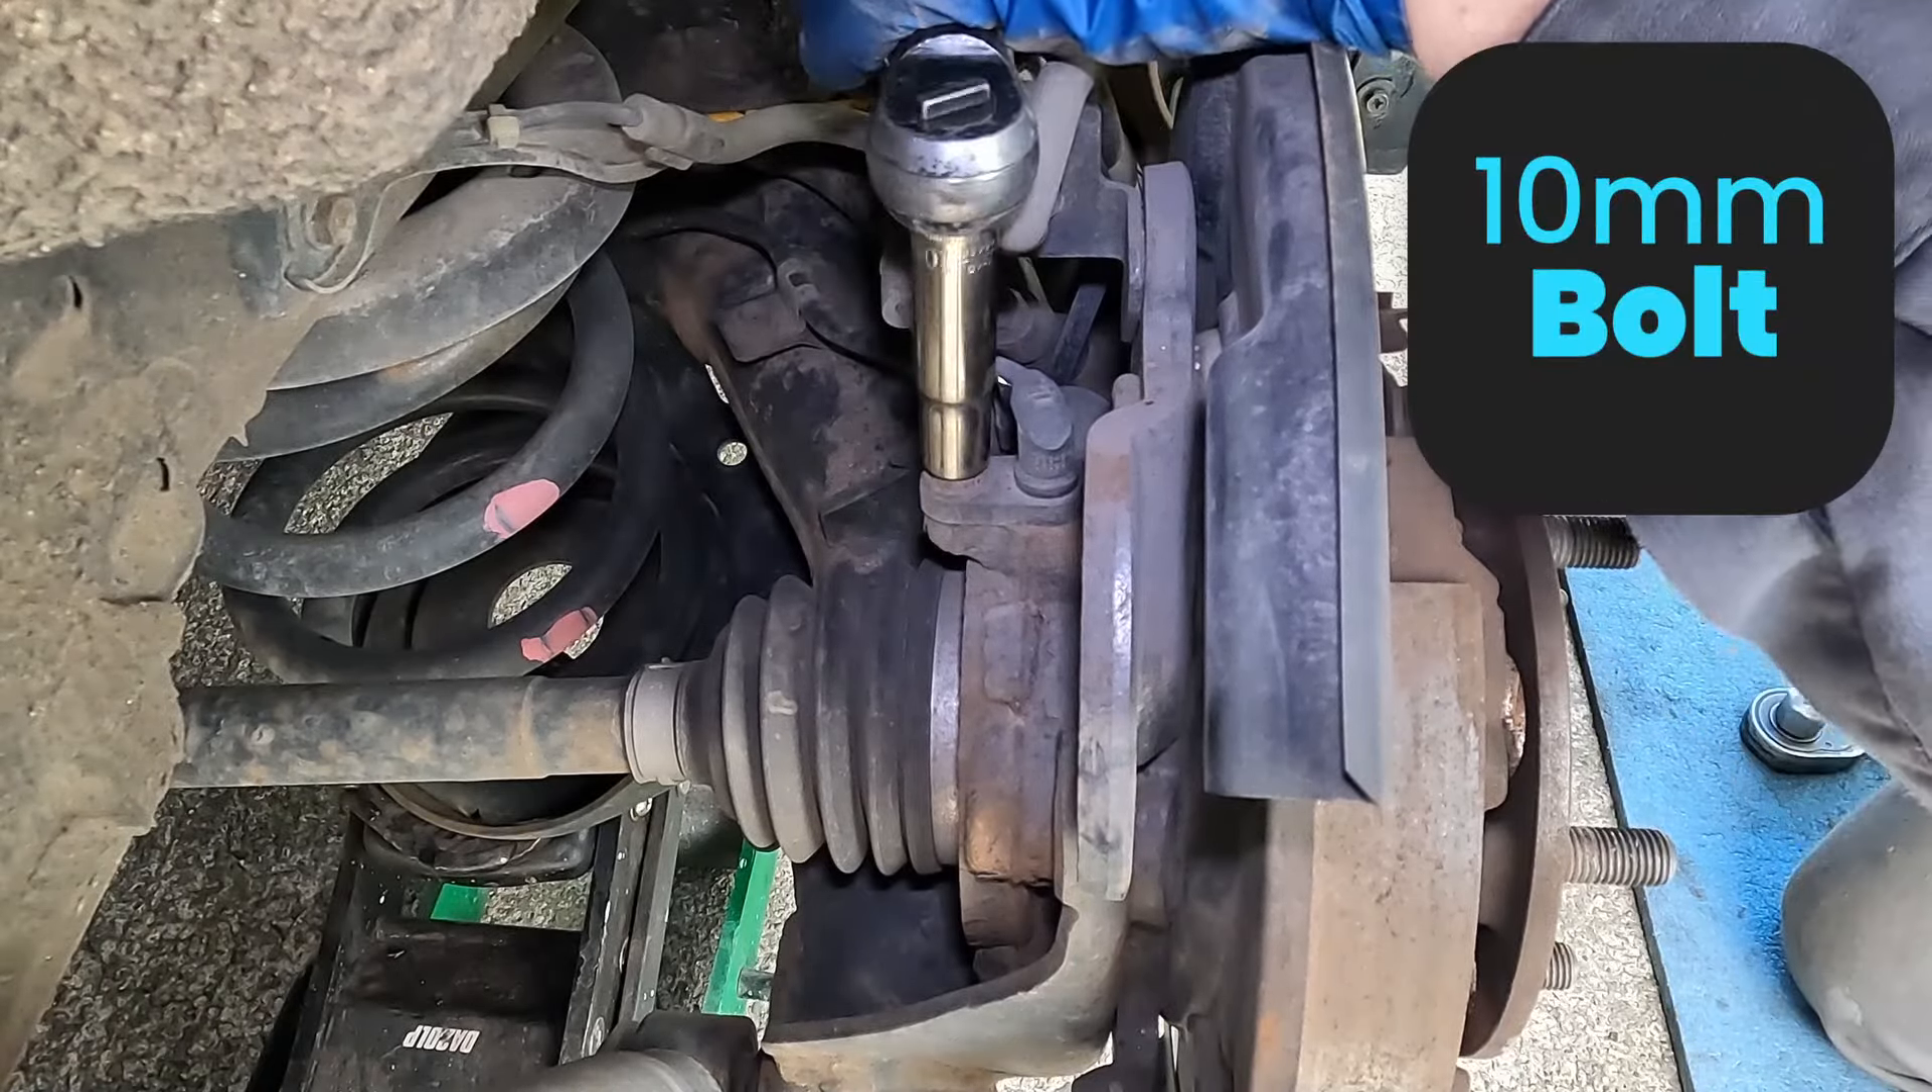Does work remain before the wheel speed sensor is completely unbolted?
Yes.